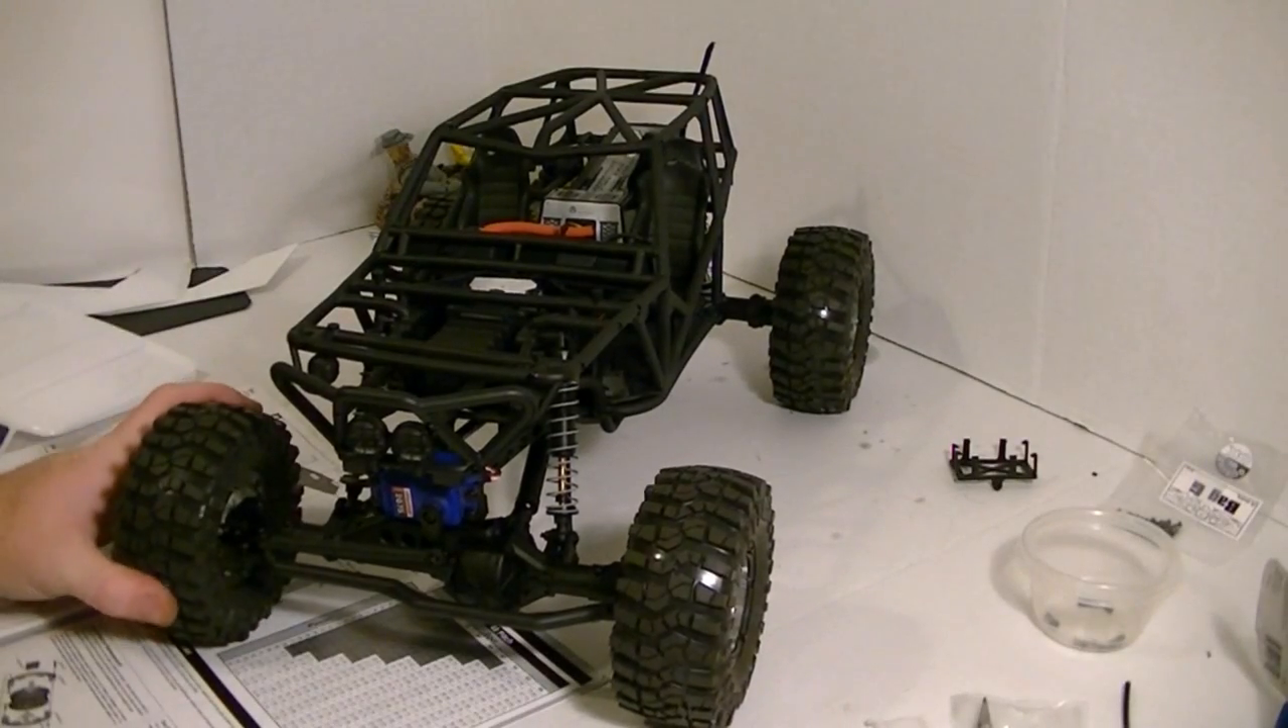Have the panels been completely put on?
No.